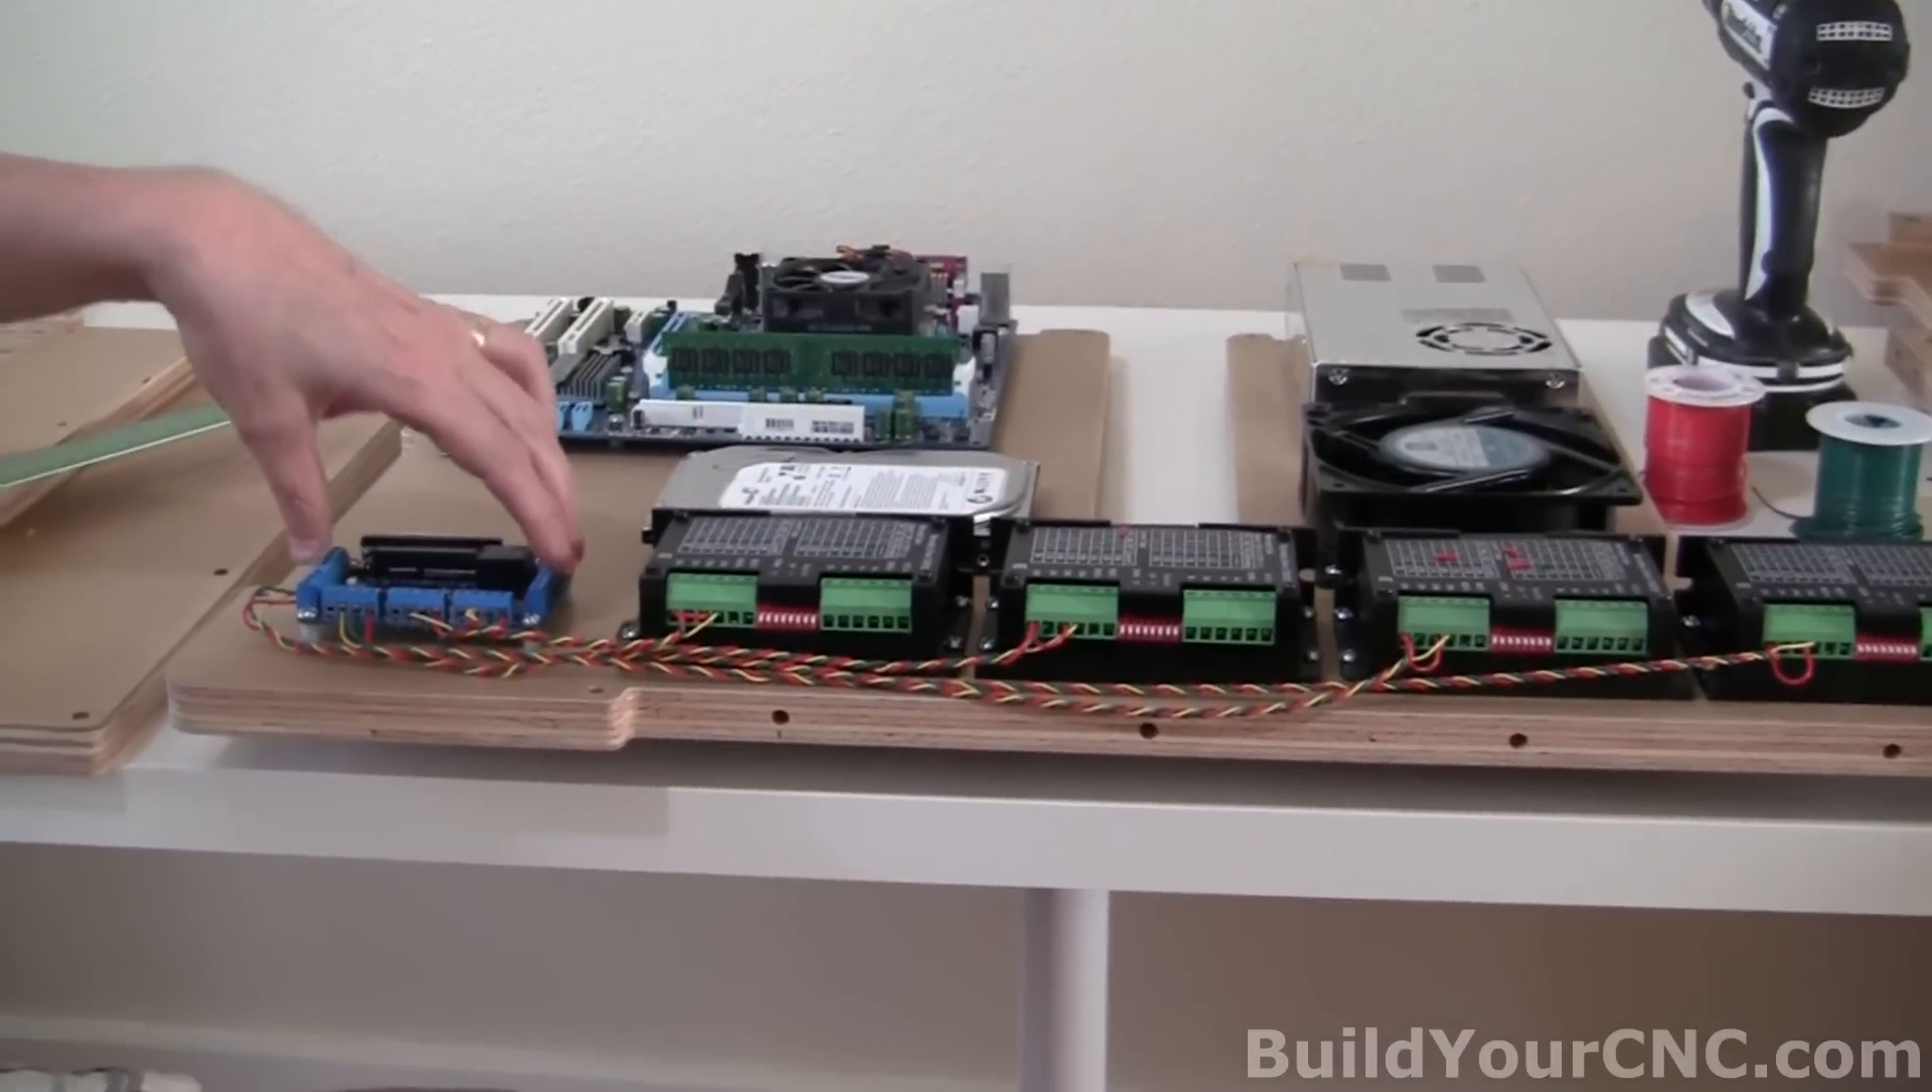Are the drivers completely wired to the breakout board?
Yes.